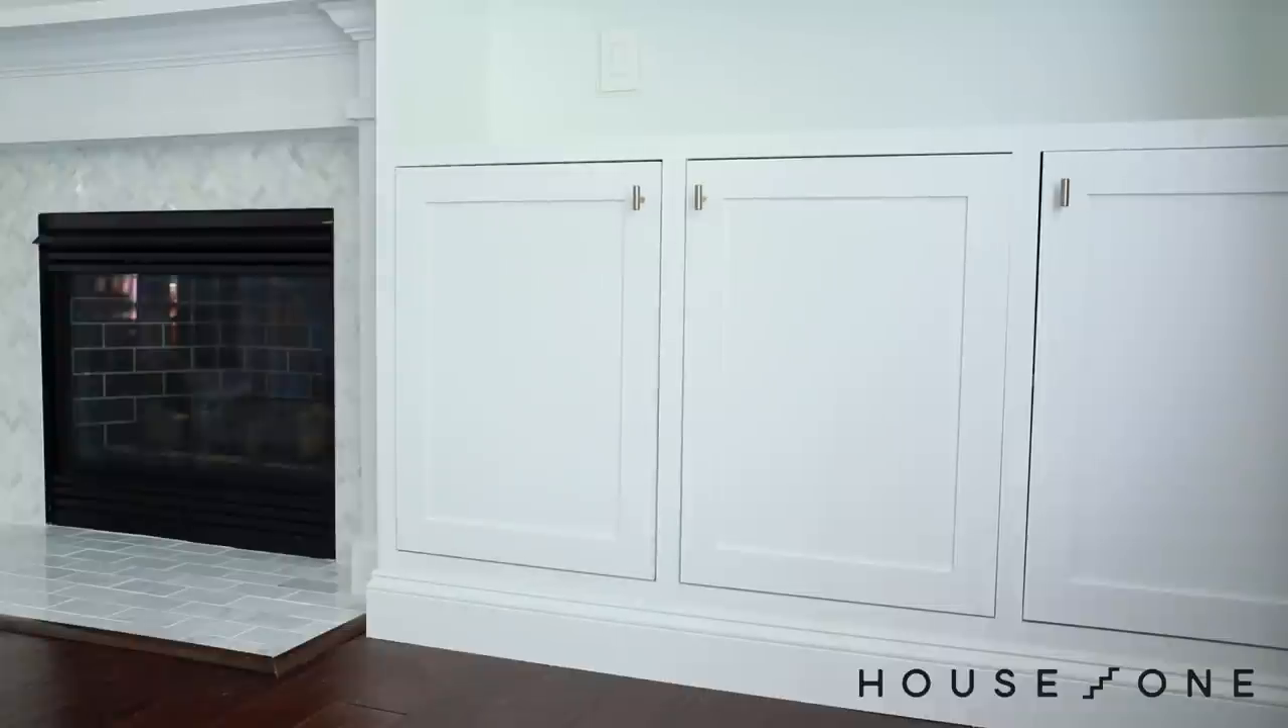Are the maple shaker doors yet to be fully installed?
No.